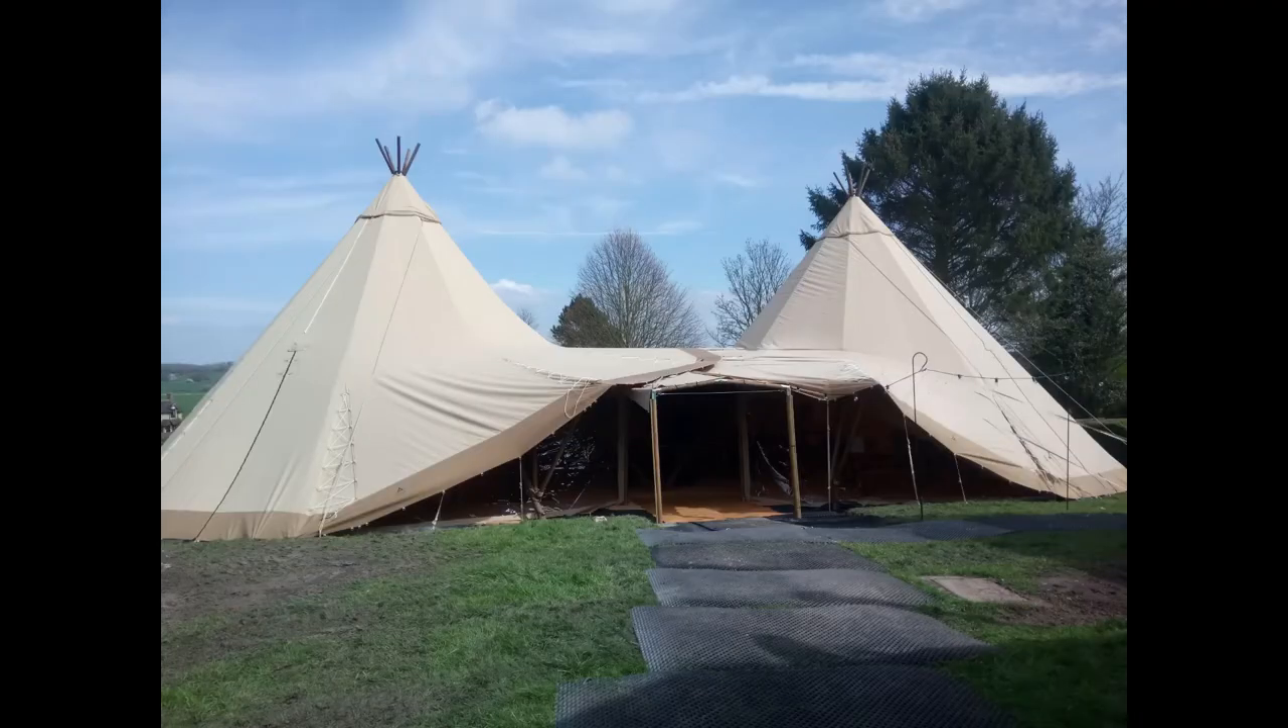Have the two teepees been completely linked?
Yes.